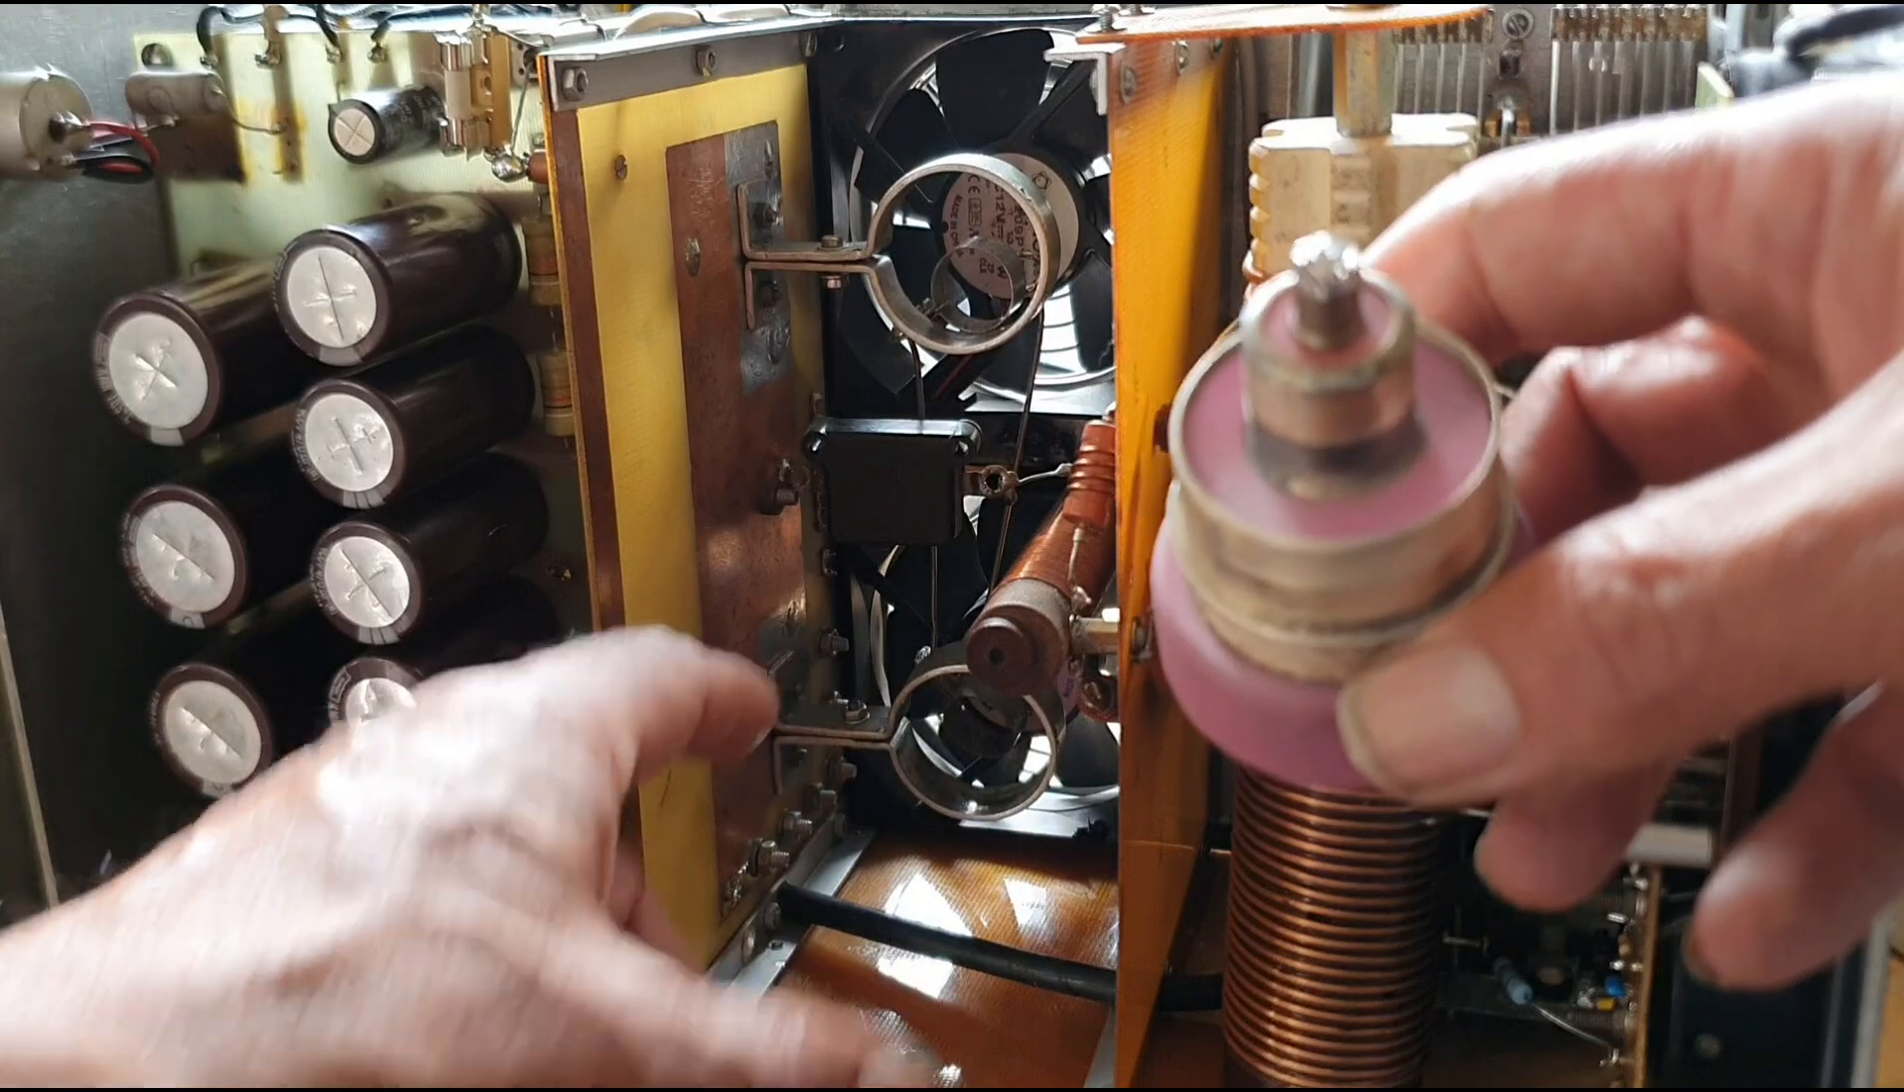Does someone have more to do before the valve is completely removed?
No.